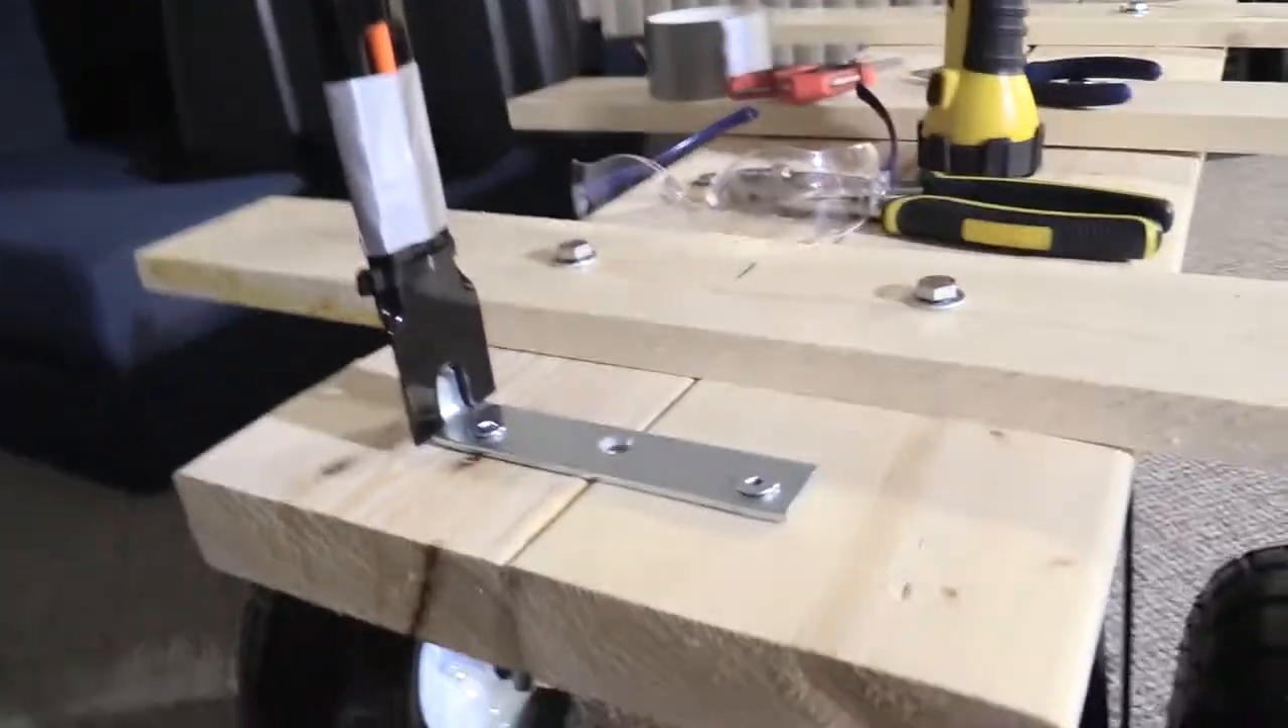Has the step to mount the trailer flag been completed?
Yes.